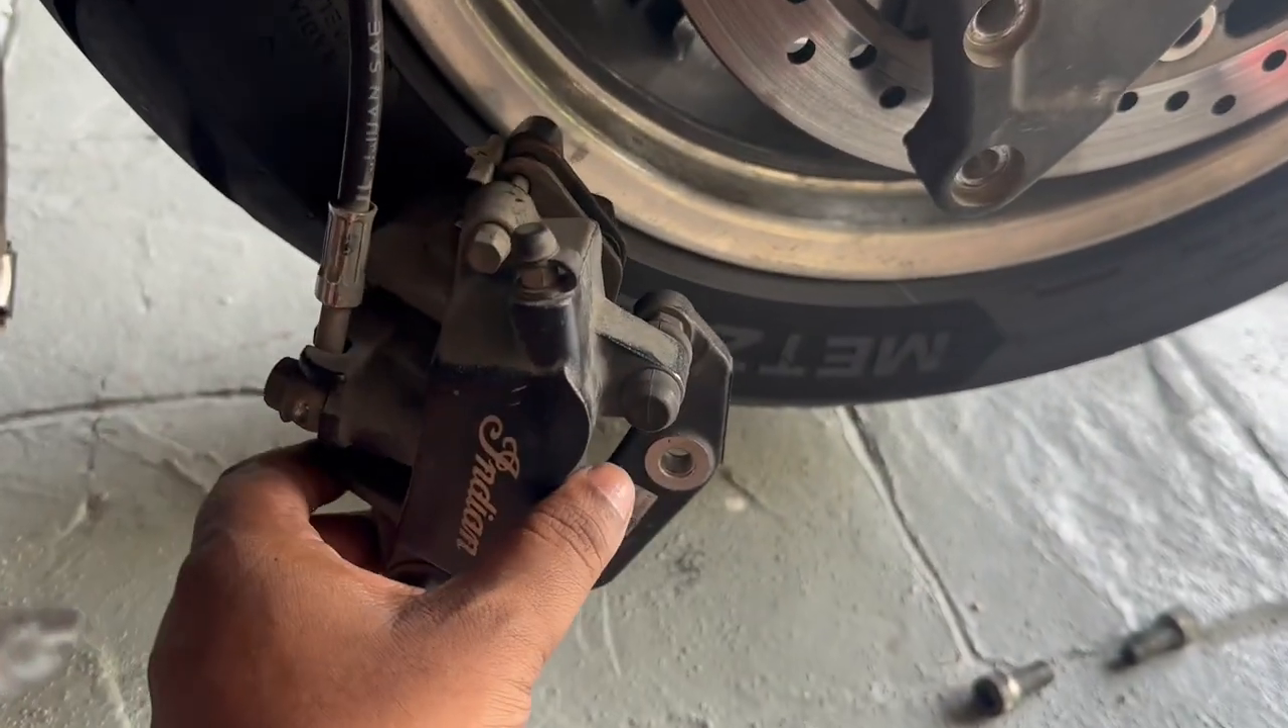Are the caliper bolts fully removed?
Yes.